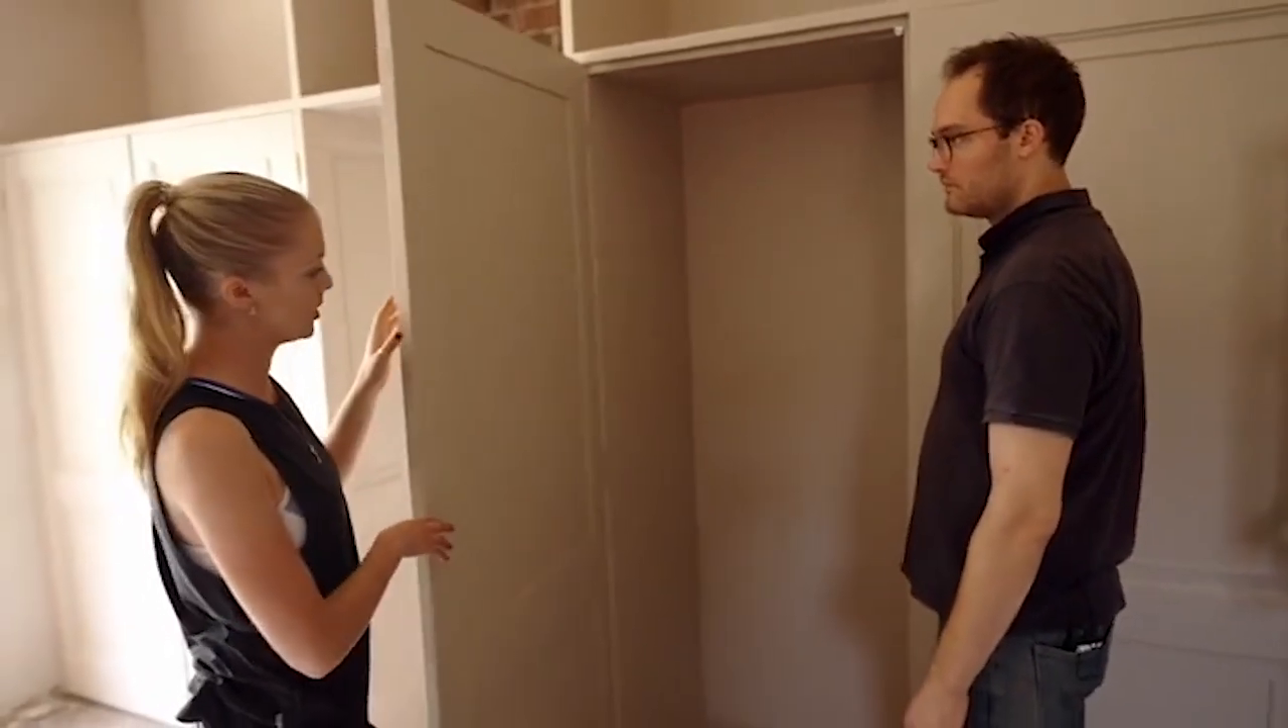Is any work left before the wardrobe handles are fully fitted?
Yes.